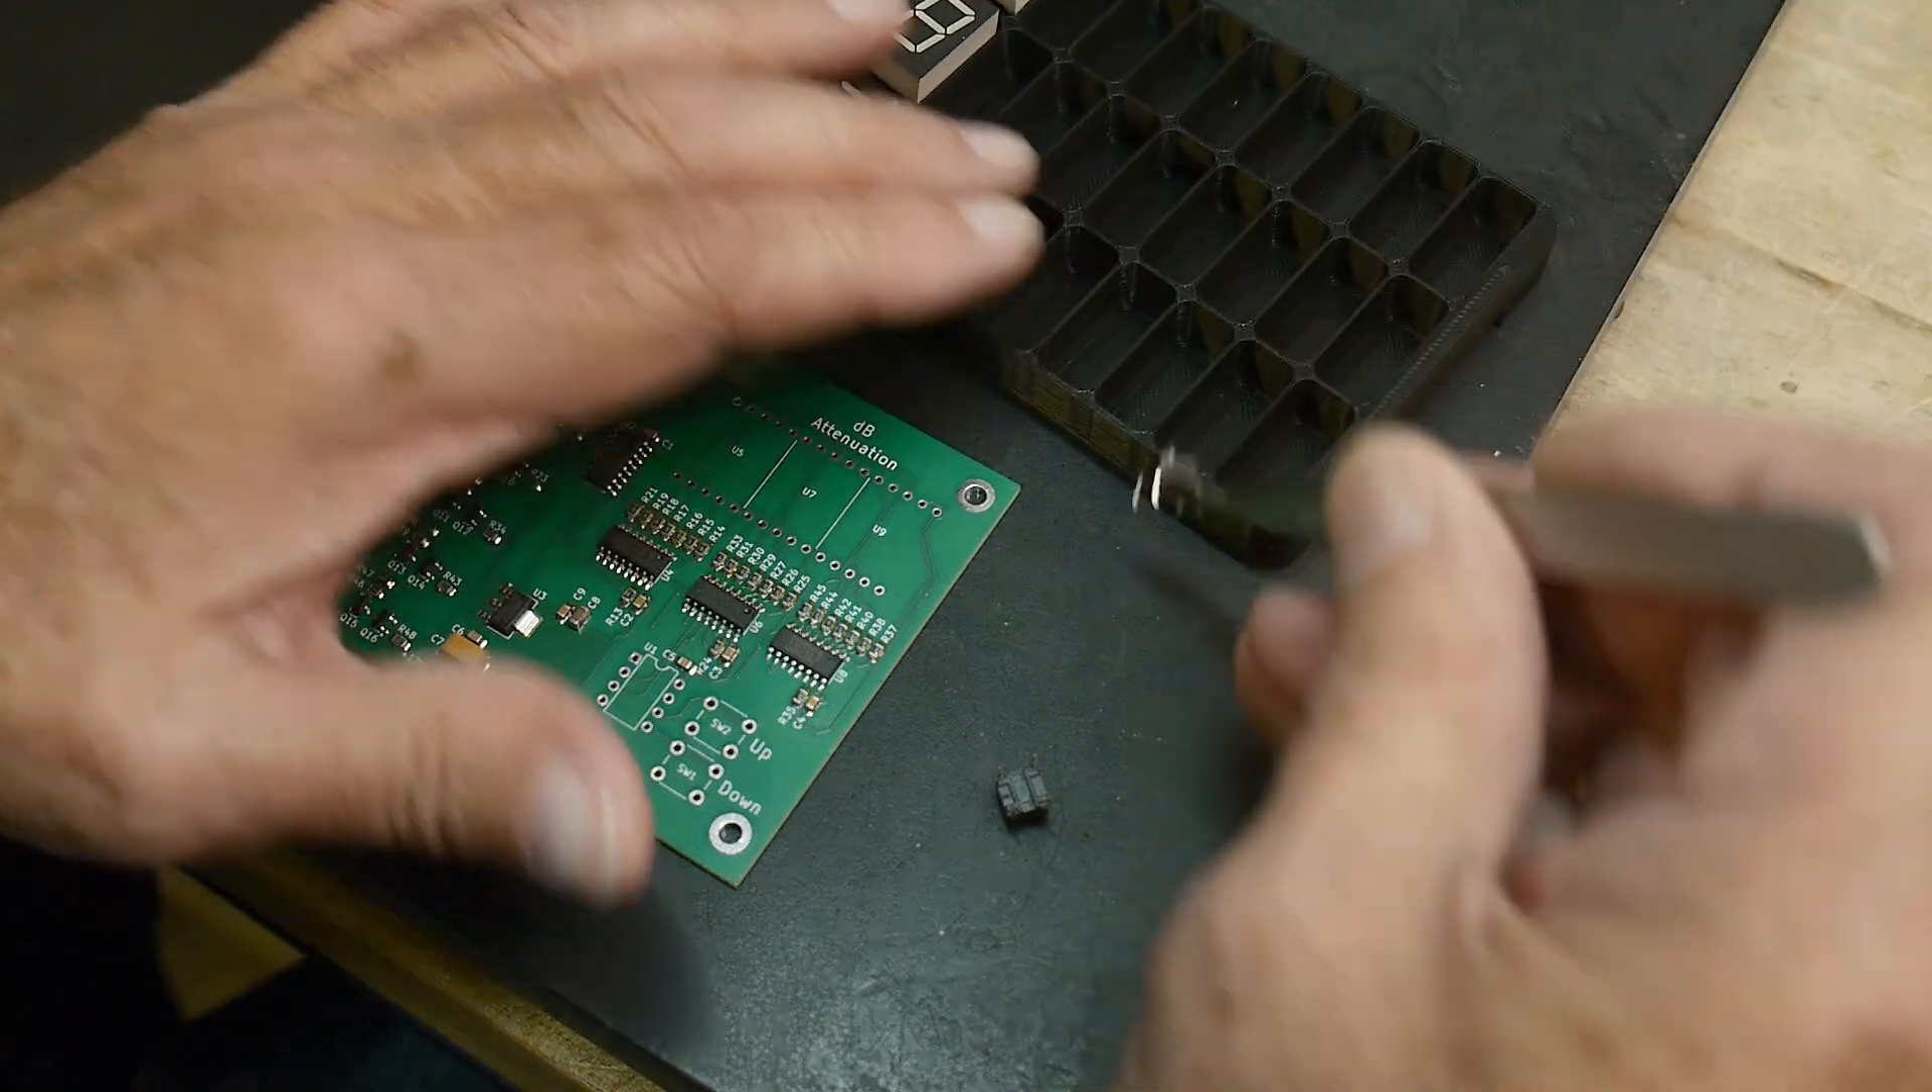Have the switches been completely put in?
No.